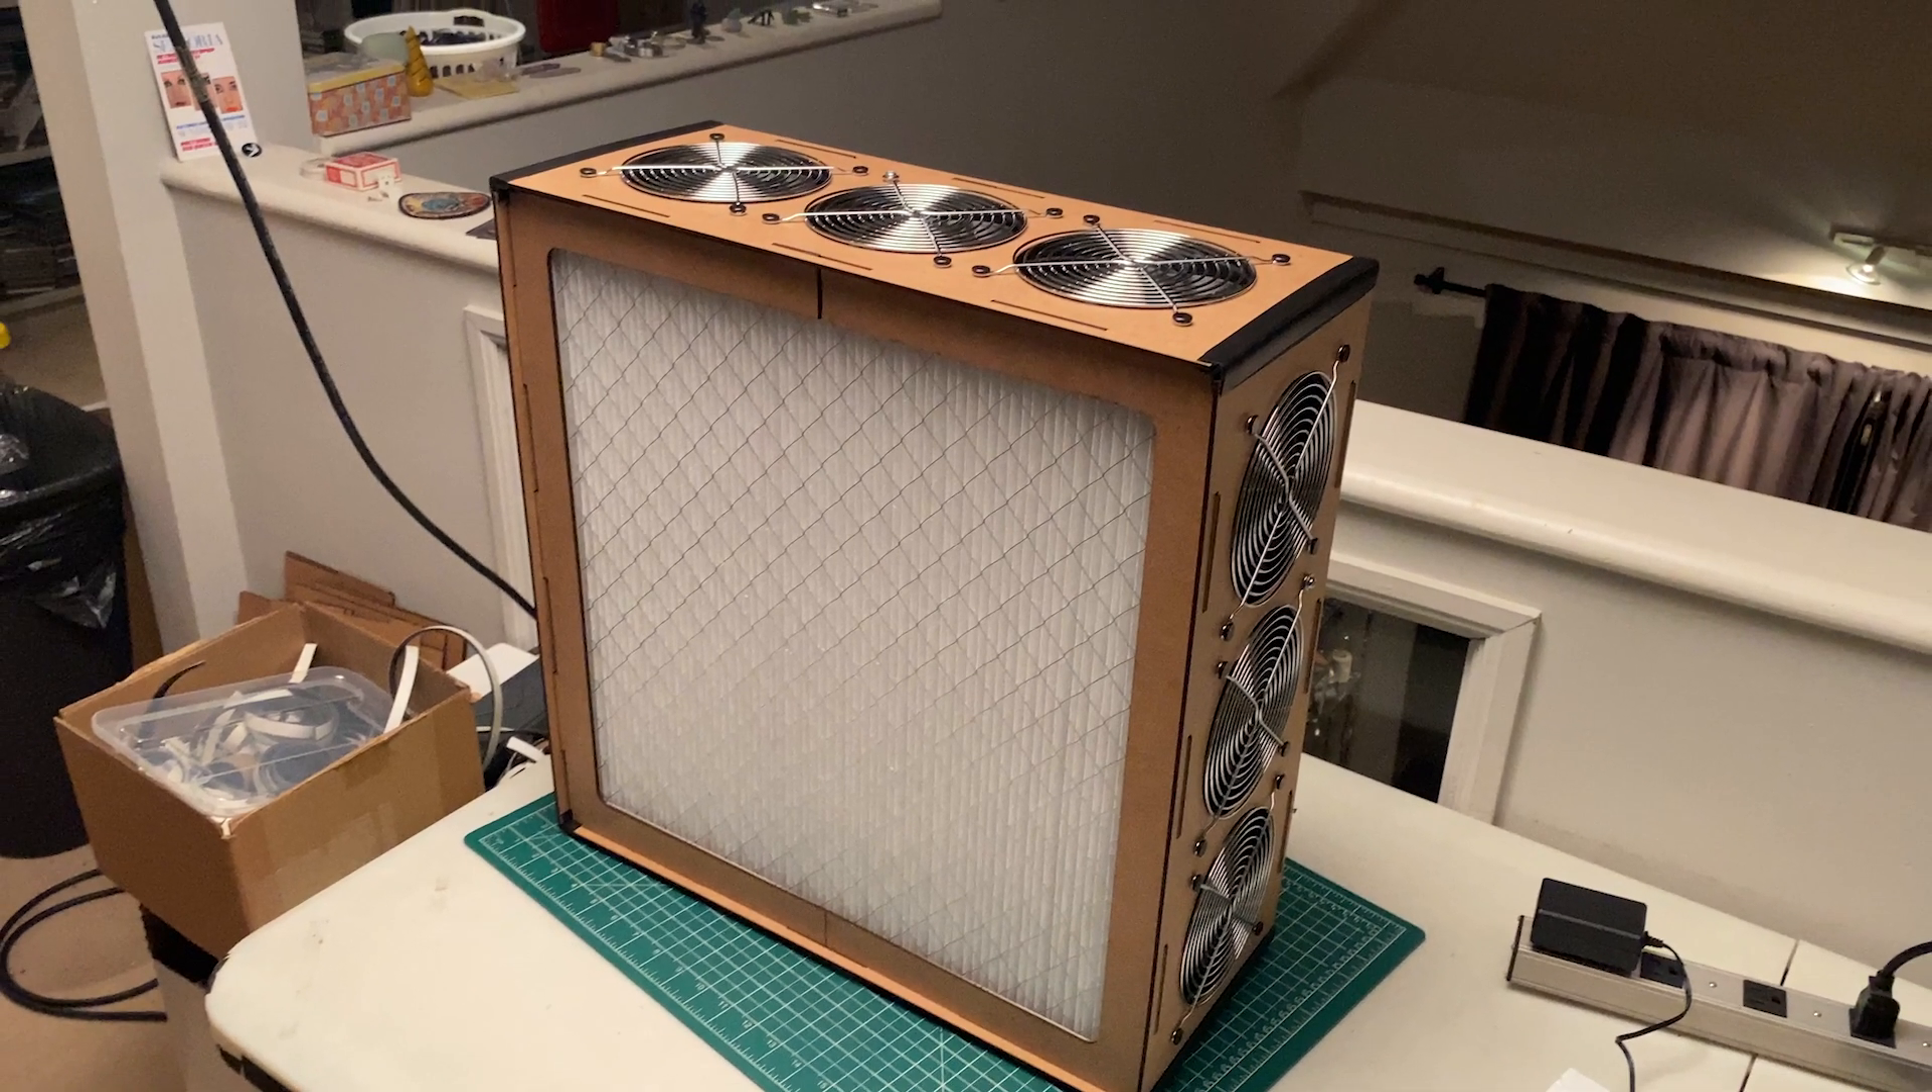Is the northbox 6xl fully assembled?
Yes.